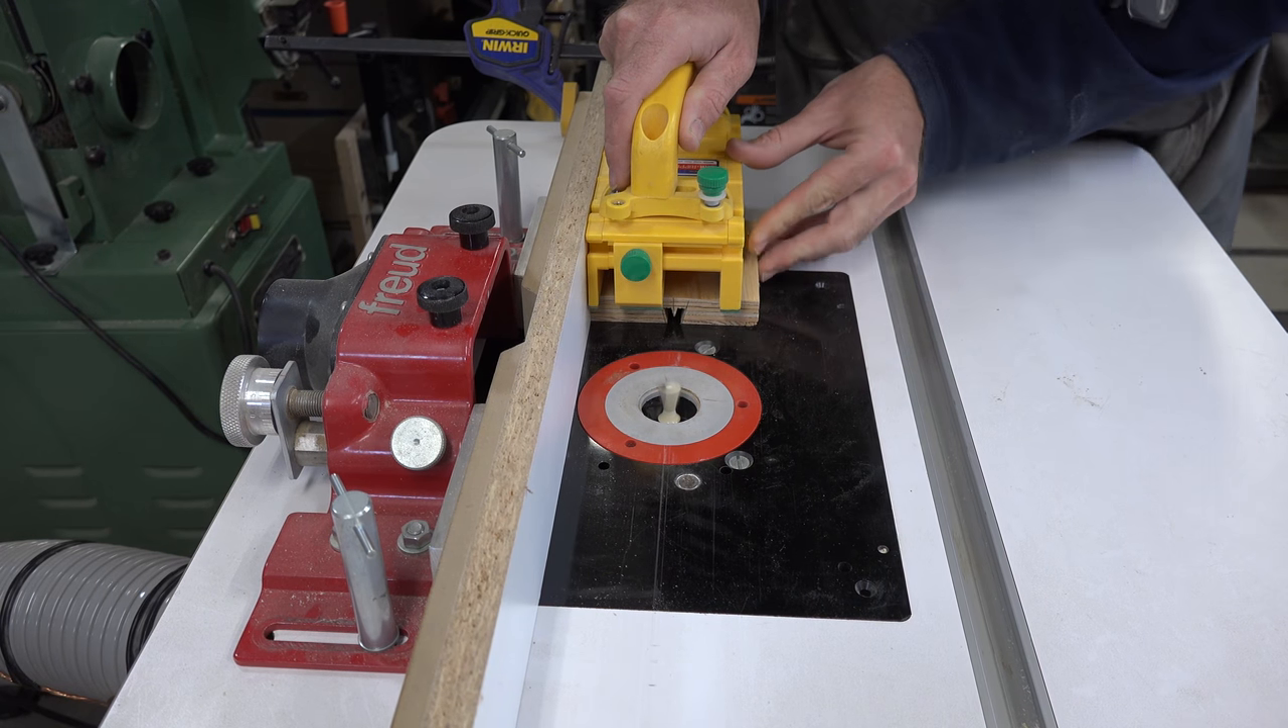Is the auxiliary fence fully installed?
Yes.